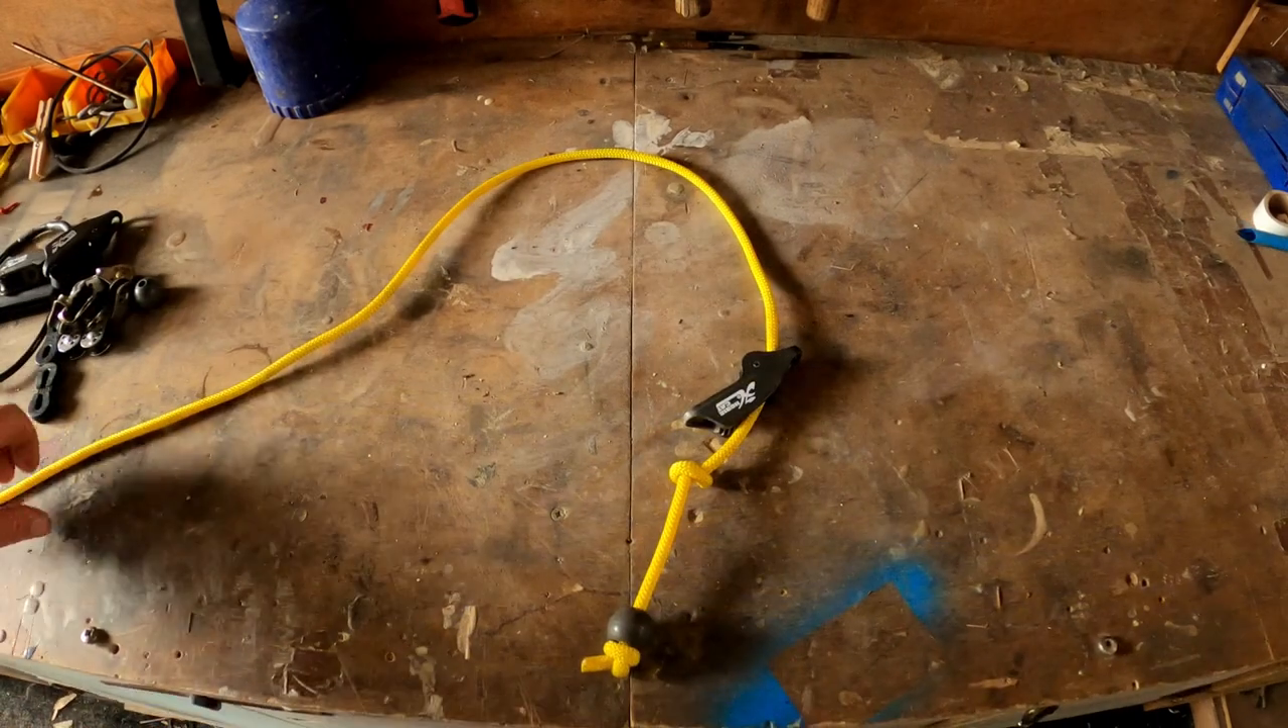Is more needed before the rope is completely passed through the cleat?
No.